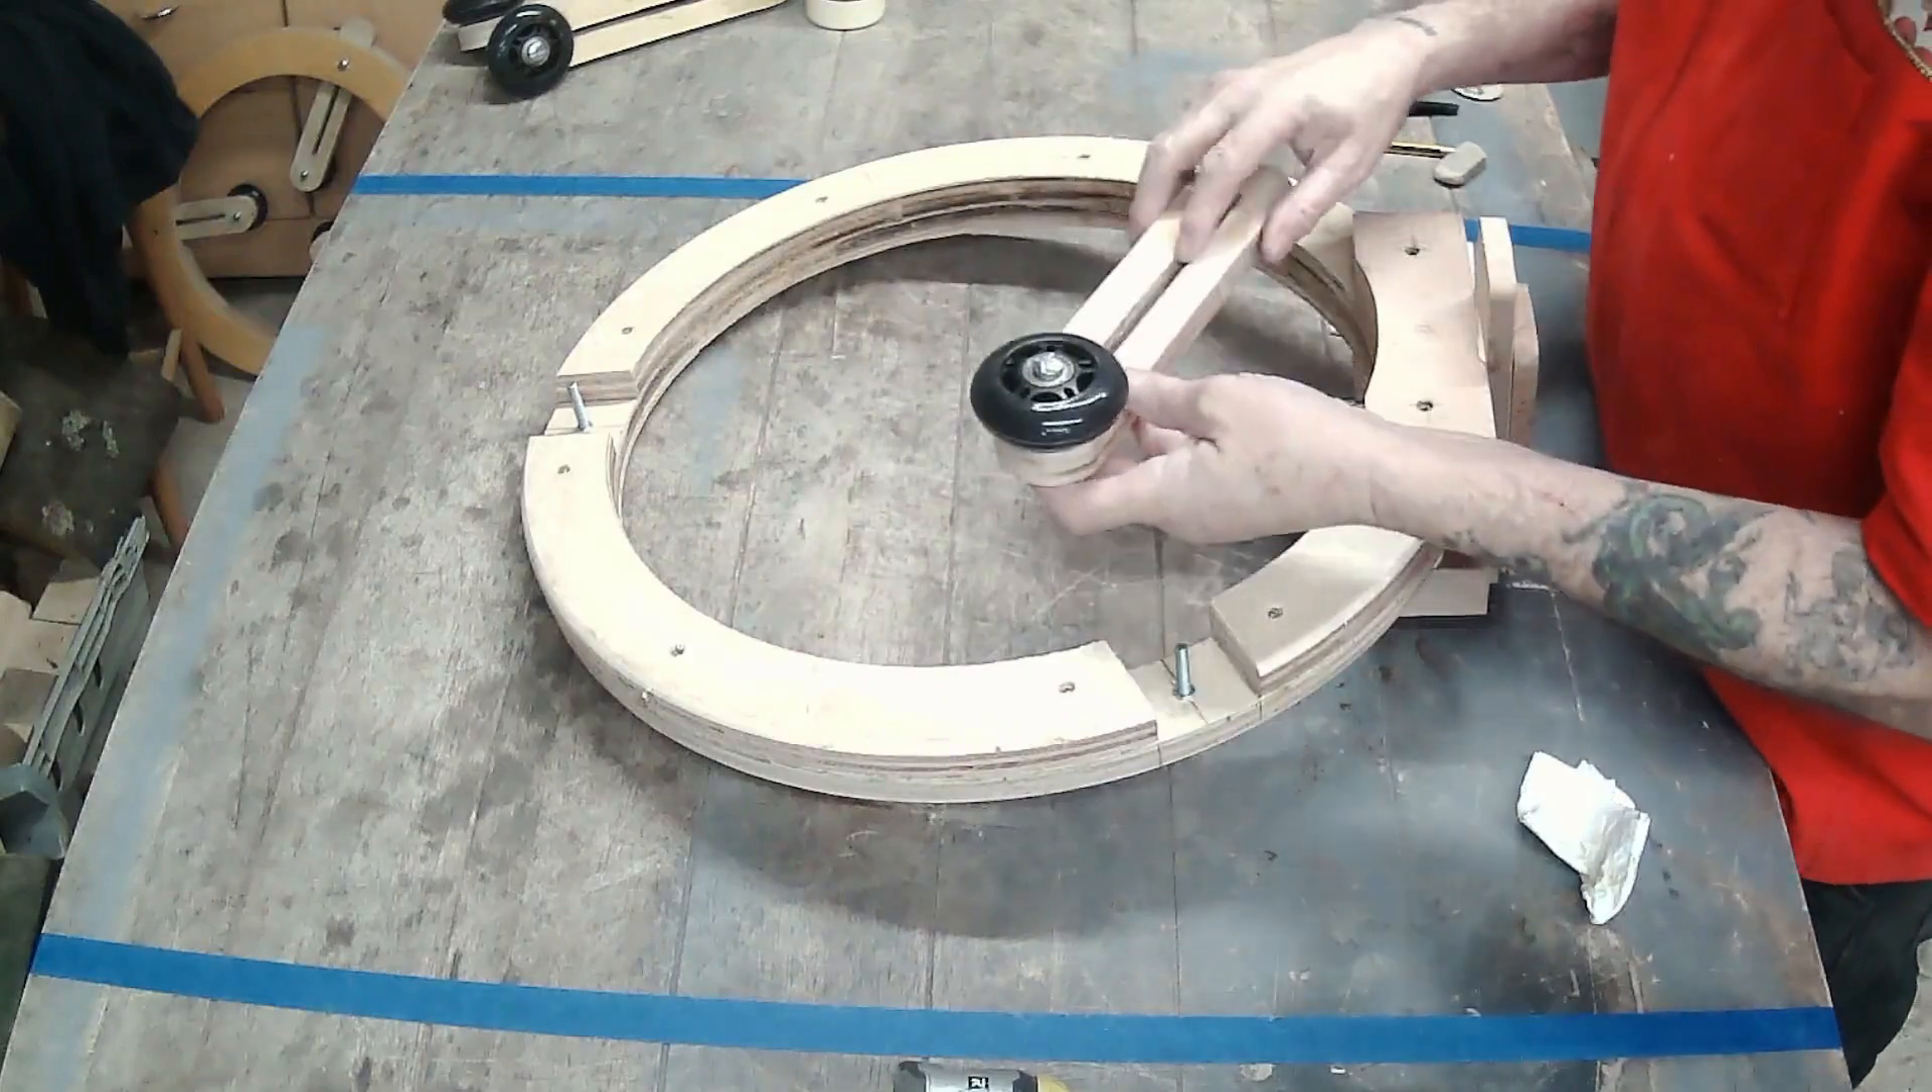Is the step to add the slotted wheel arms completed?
No.